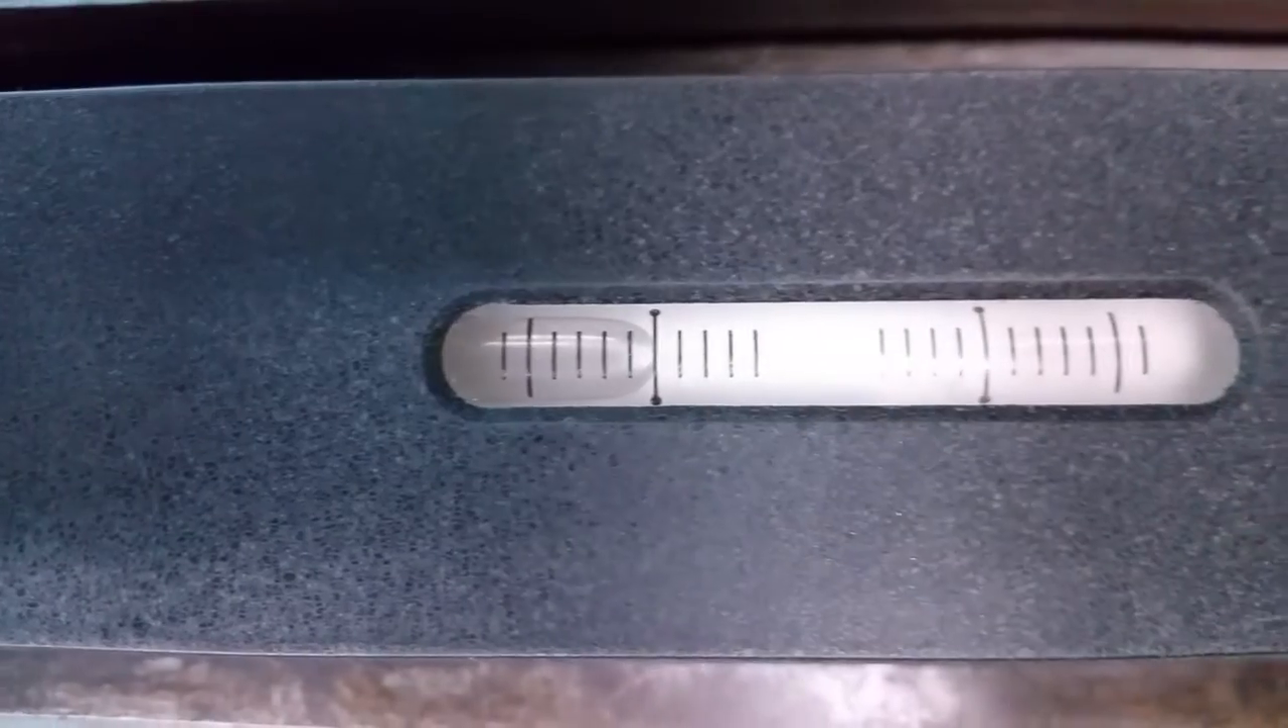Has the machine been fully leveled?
No.